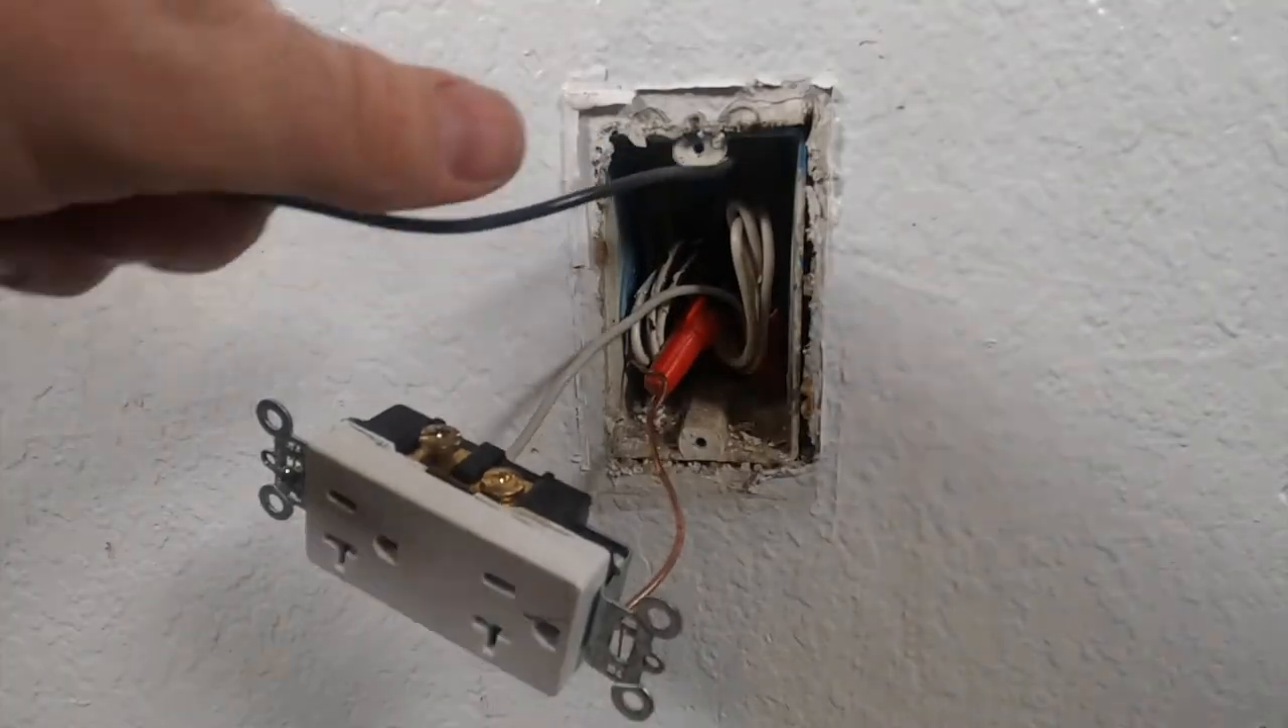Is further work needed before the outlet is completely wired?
Yes.